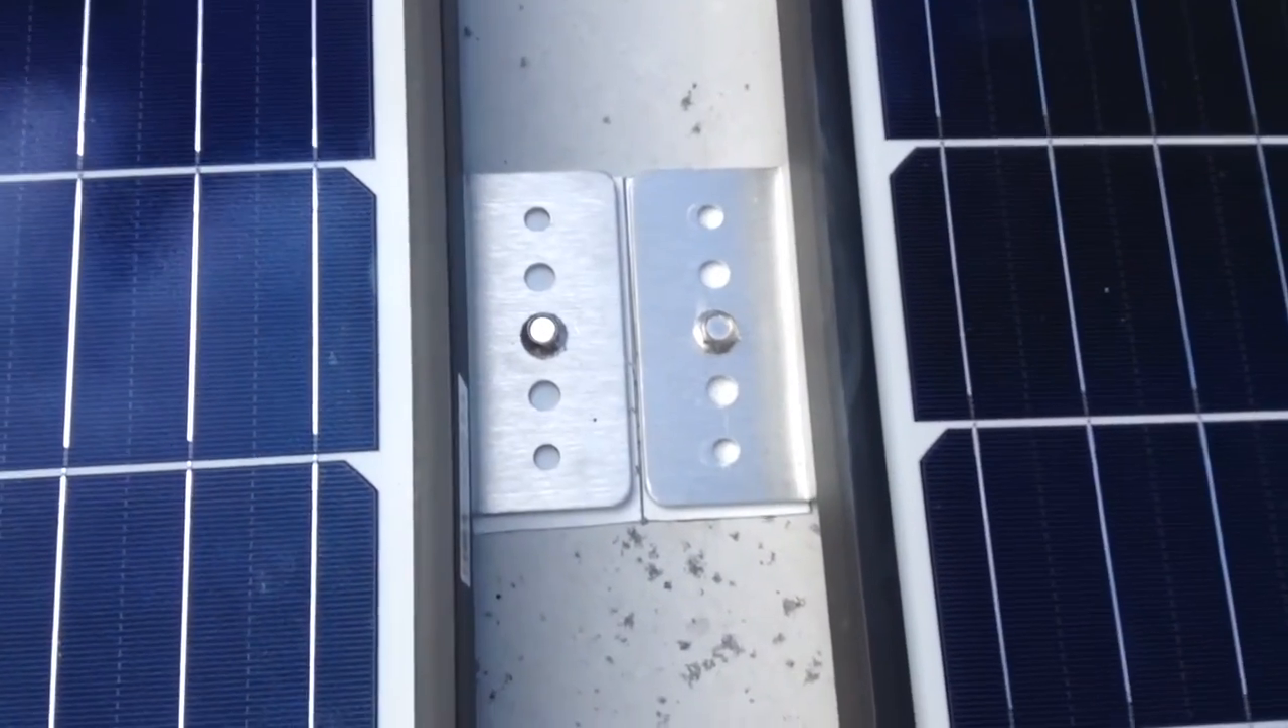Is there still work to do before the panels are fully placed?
No.